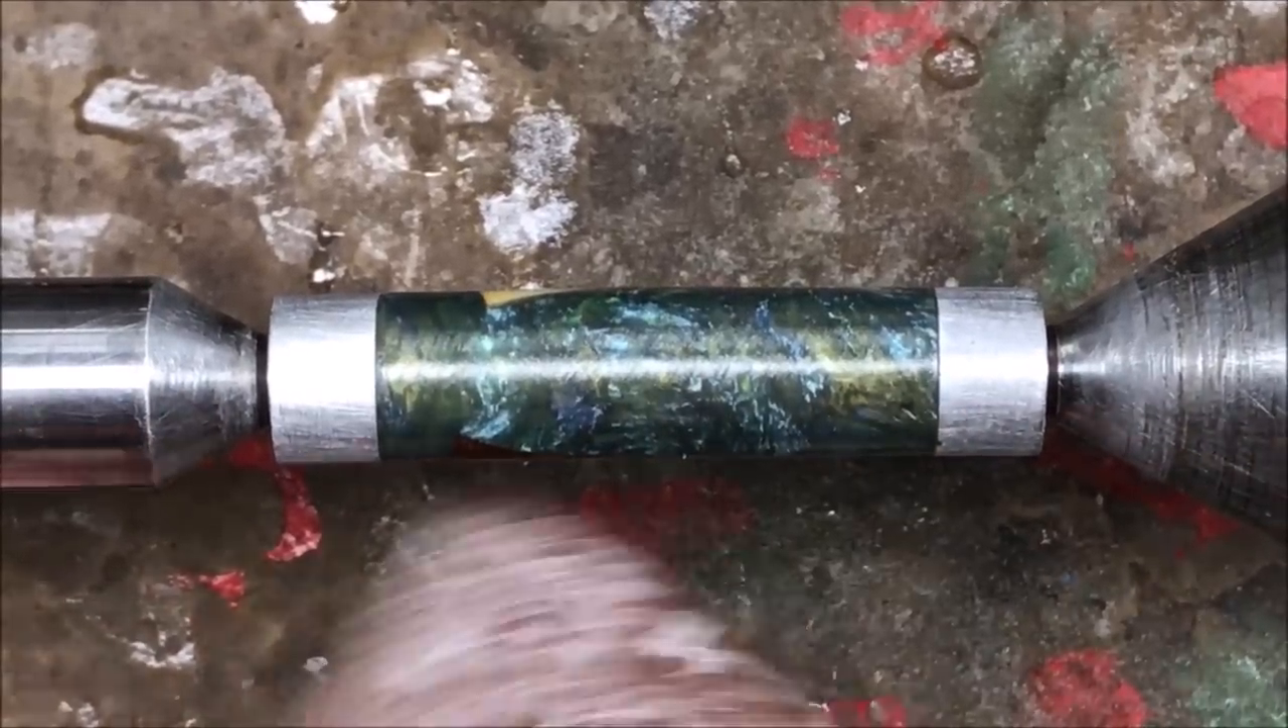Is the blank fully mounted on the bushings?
Yes.